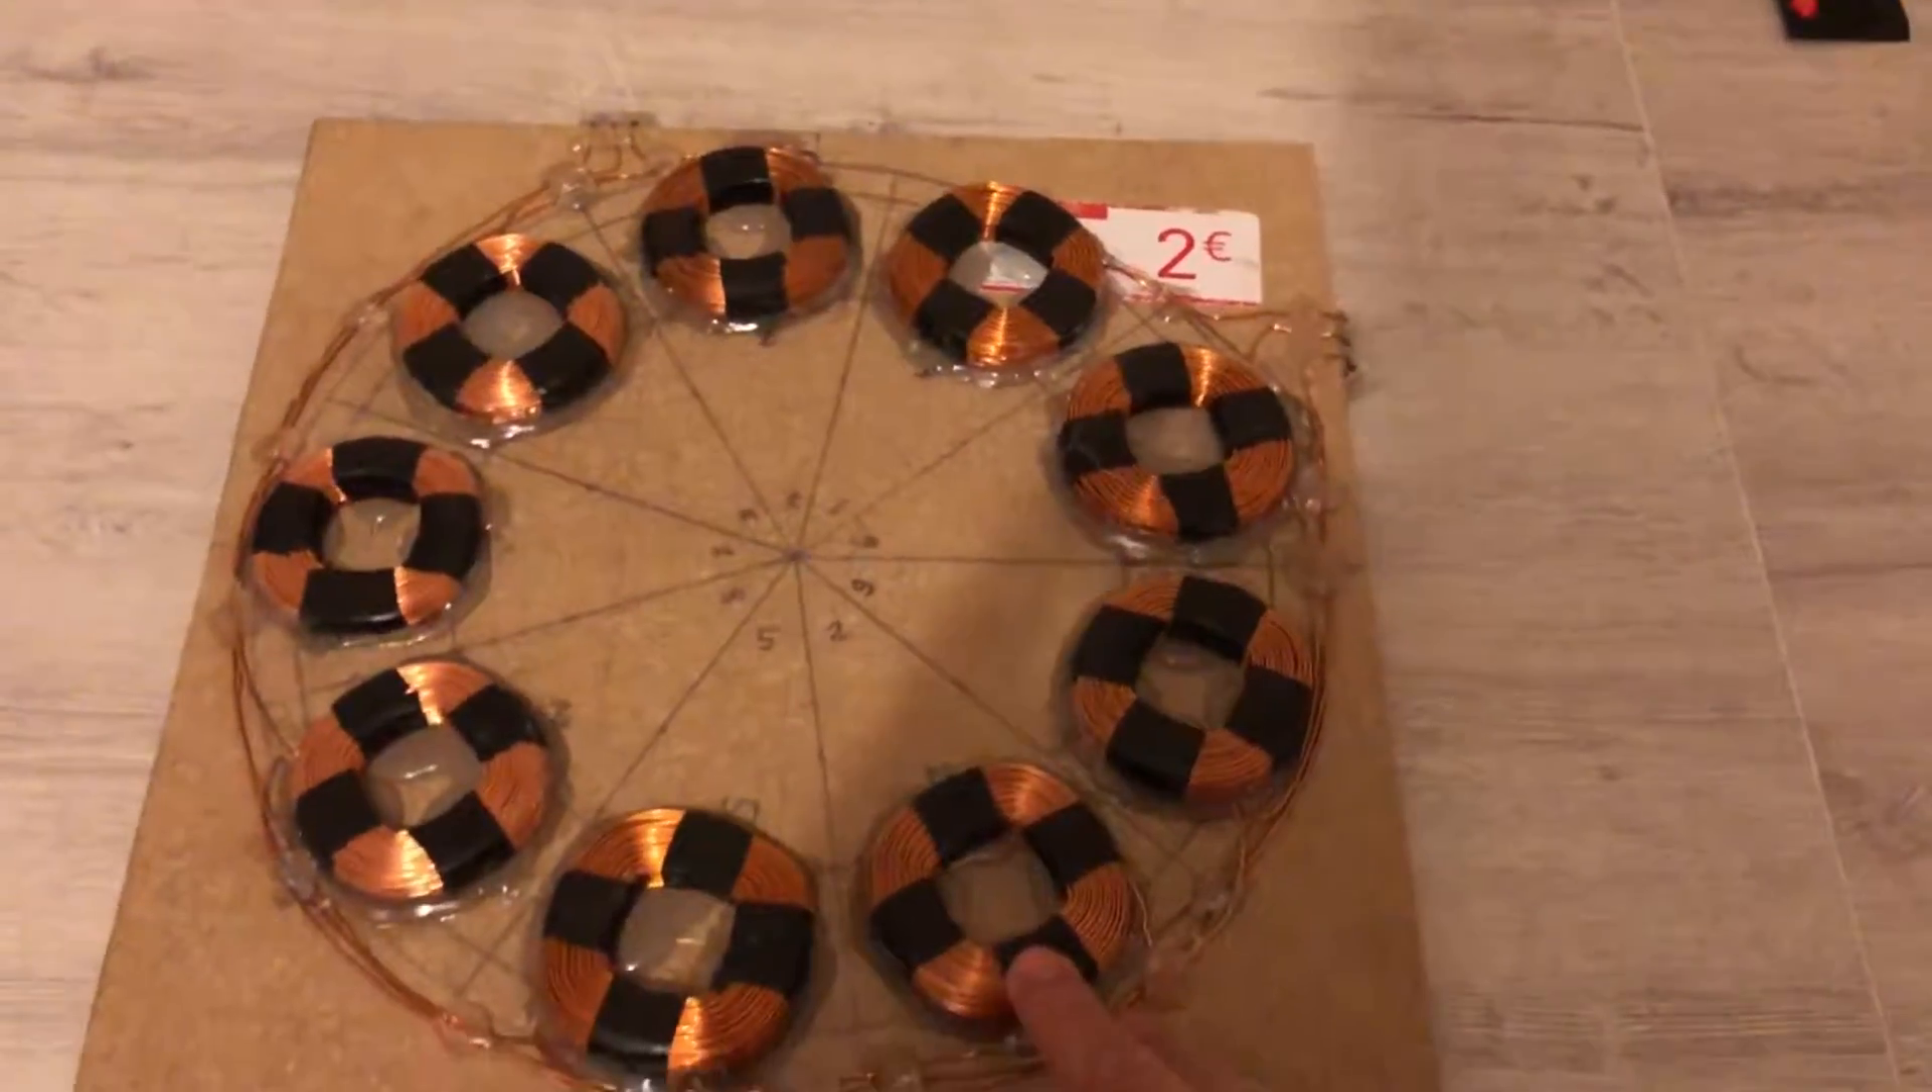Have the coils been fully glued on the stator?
Yes.